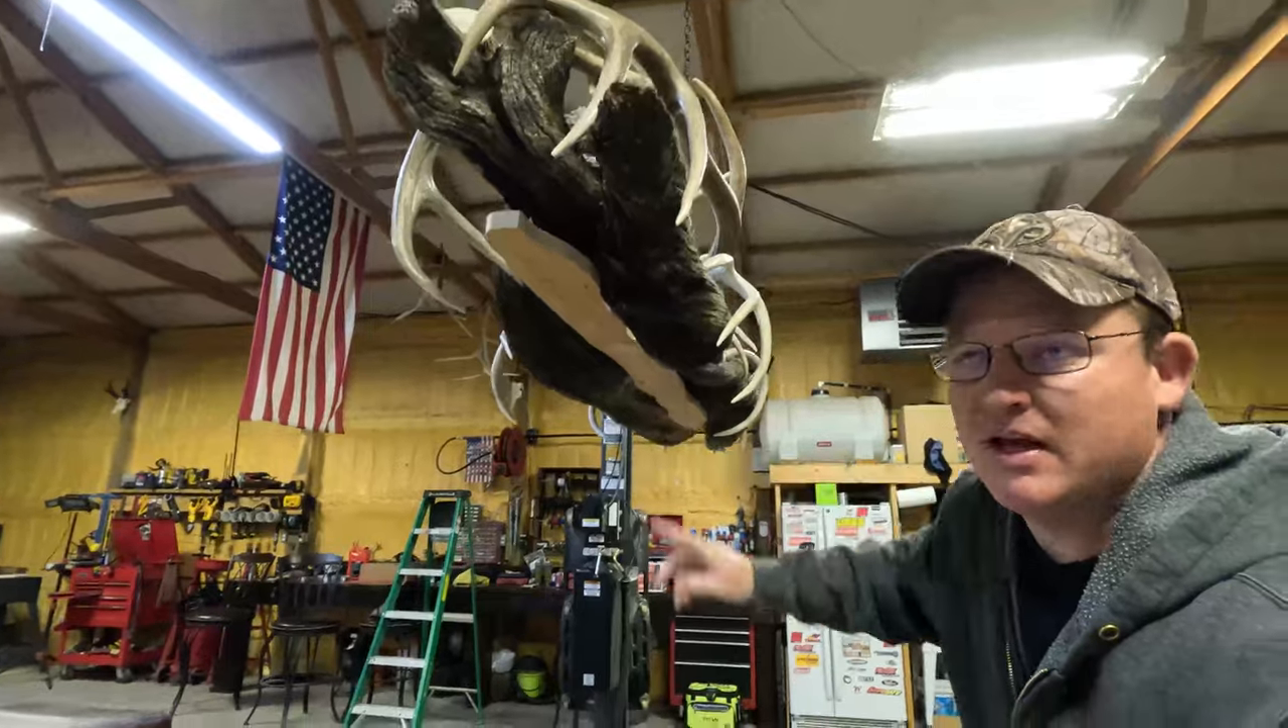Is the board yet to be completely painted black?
Yes.